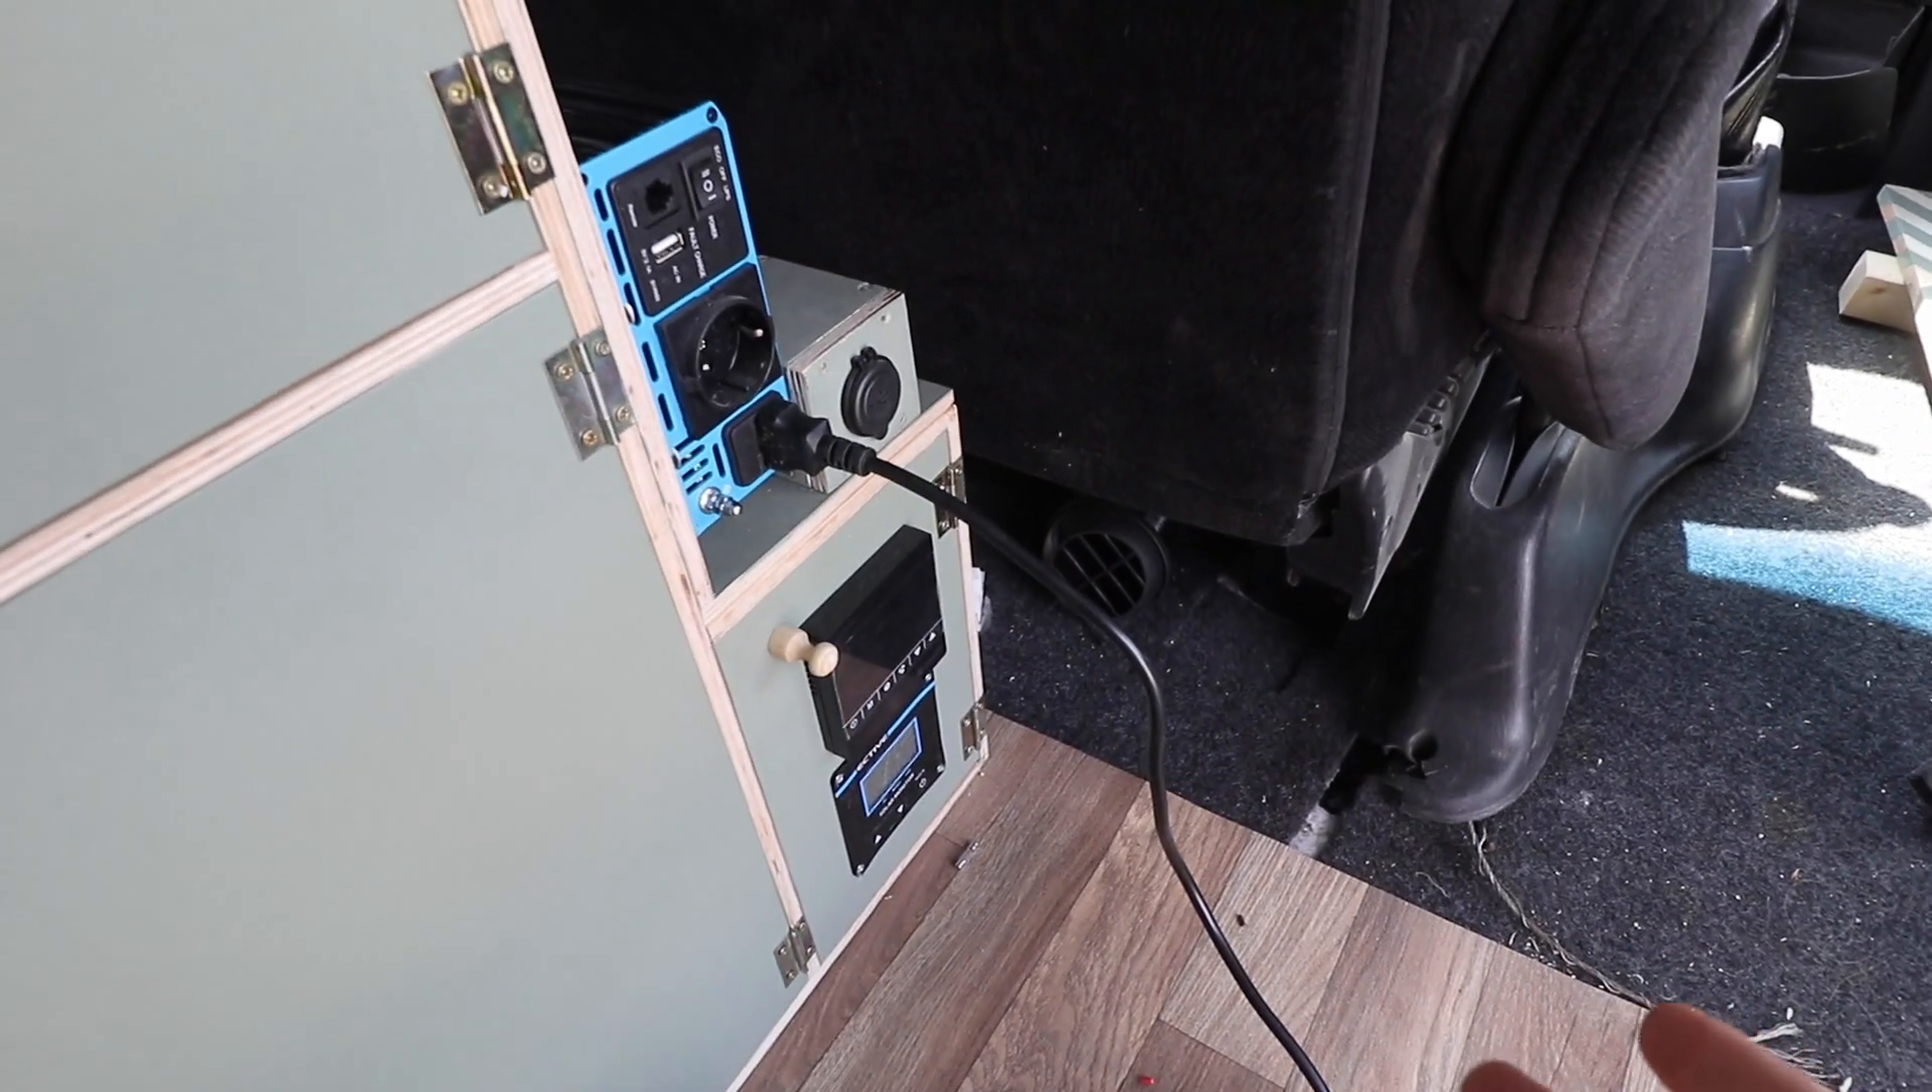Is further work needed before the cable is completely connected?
No.